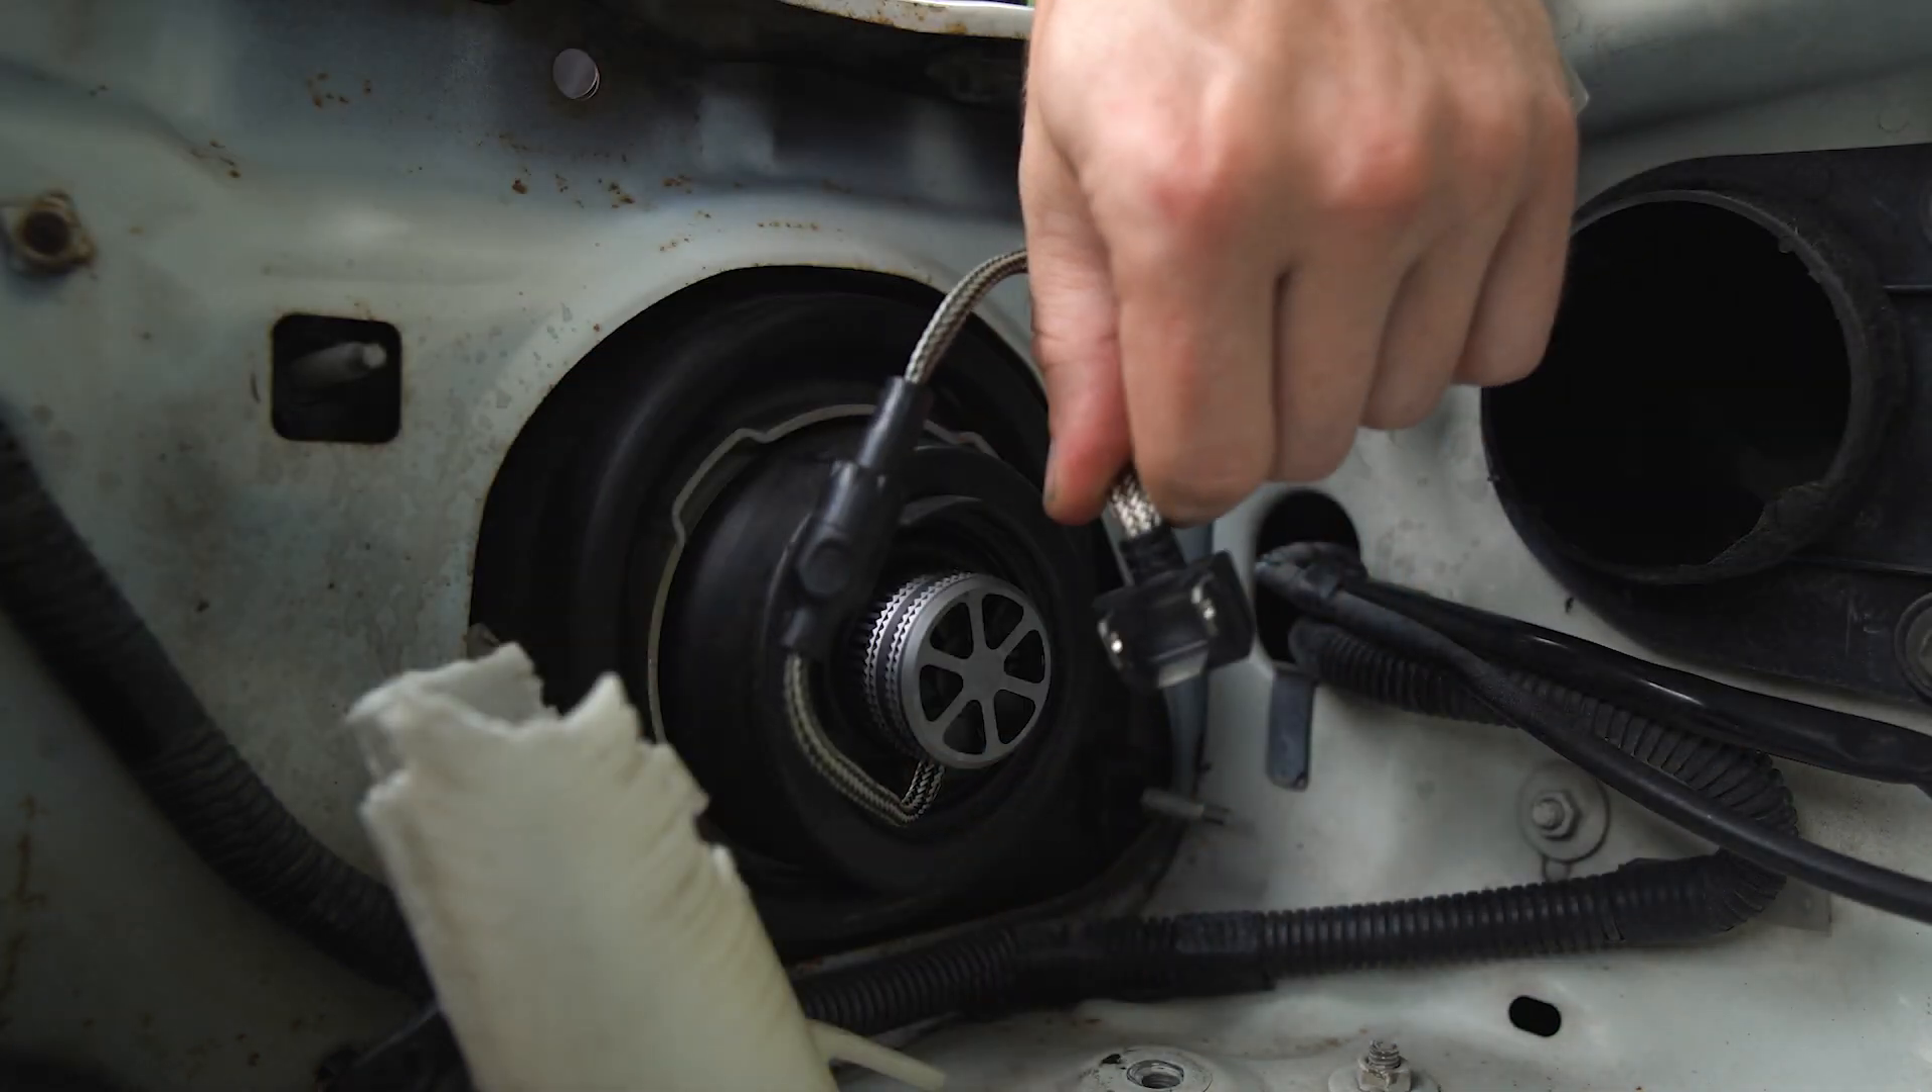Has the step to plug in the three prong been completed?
No.